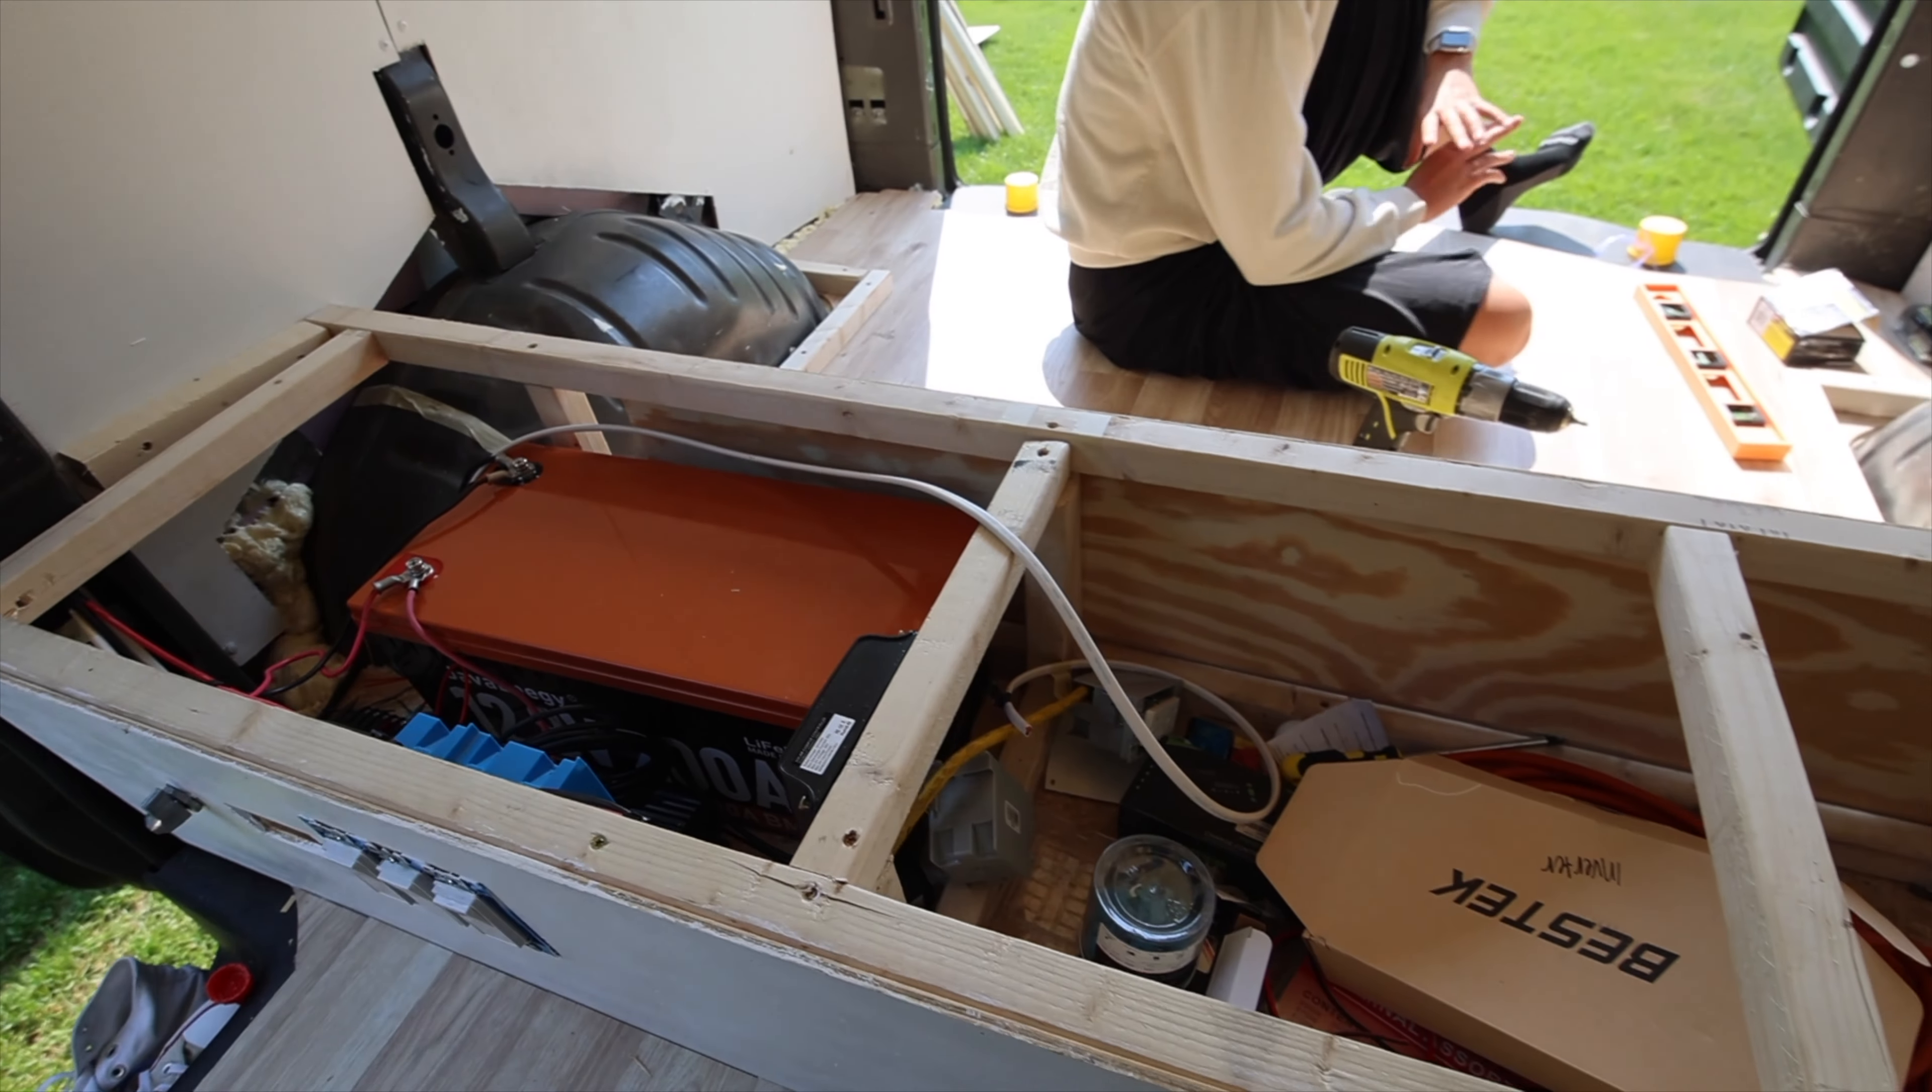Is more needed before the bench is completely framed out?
No.